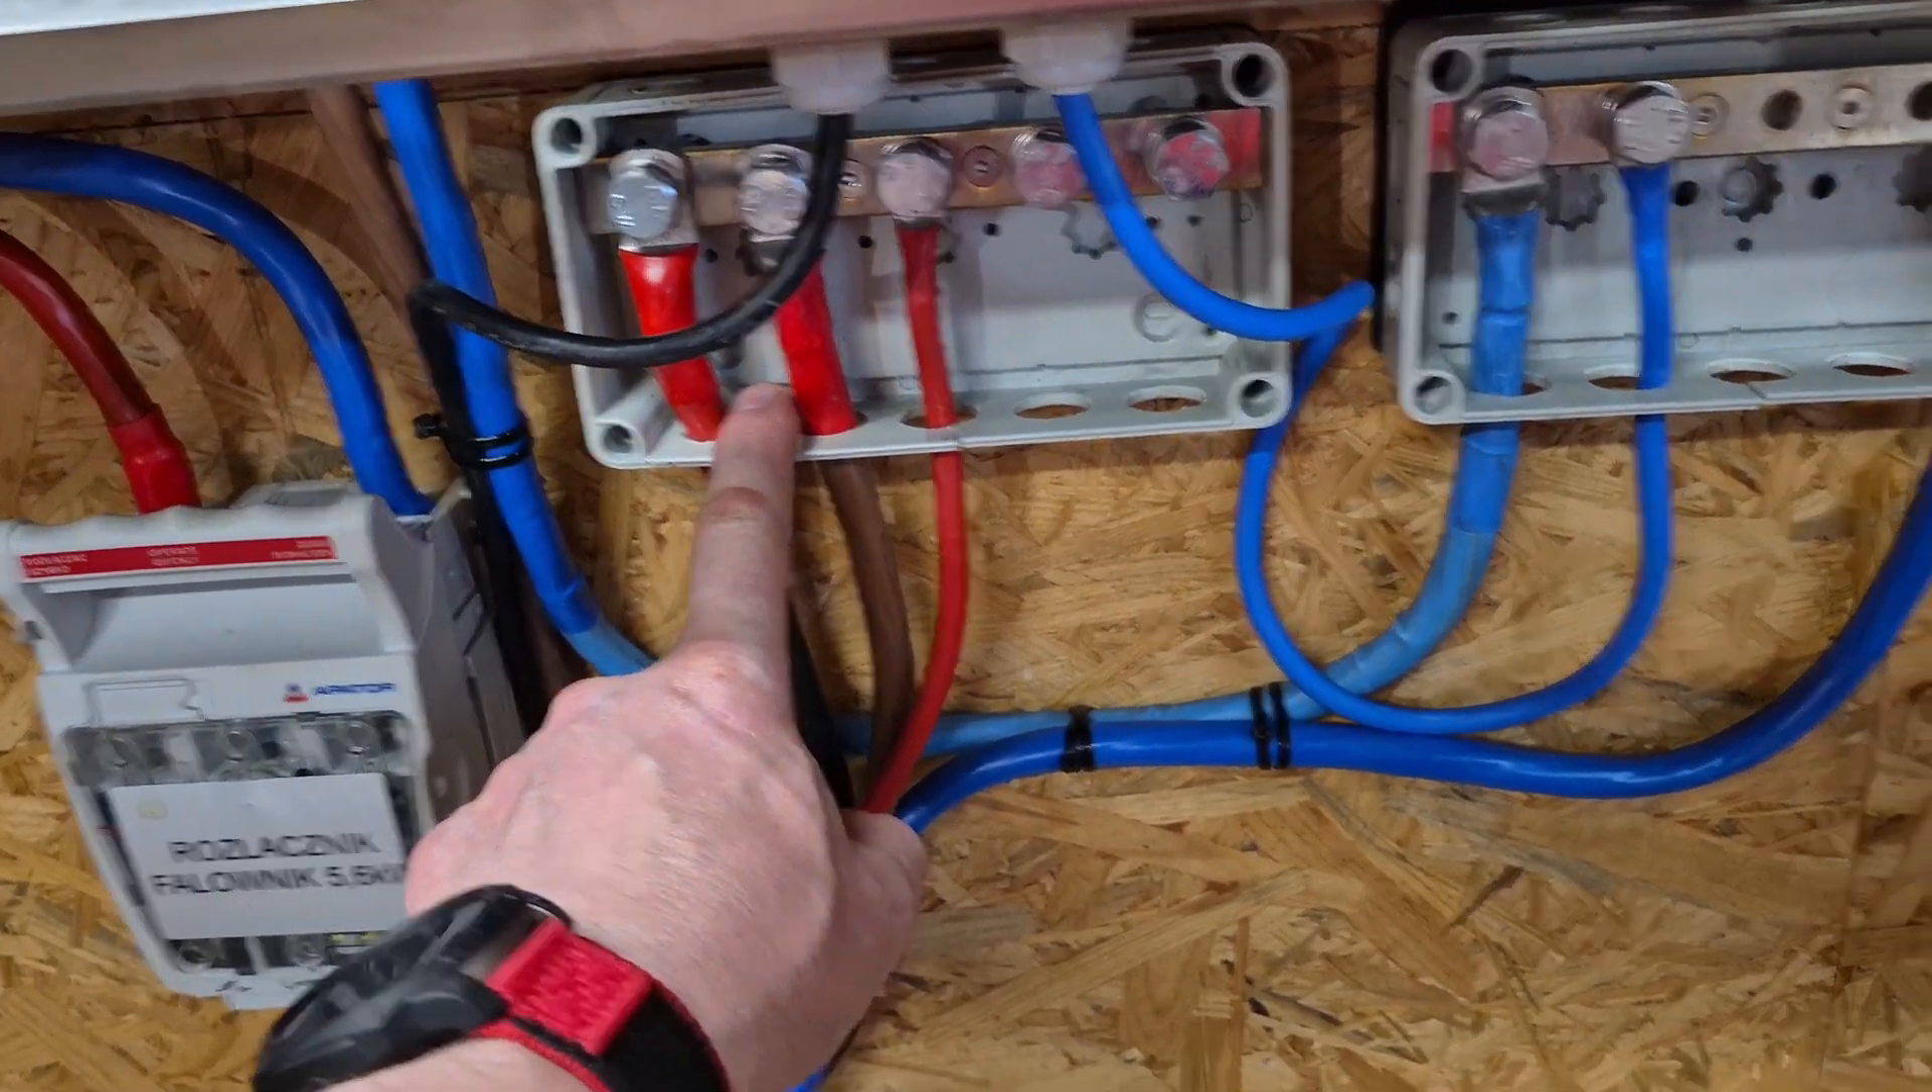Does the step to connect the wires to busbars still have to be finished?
No.